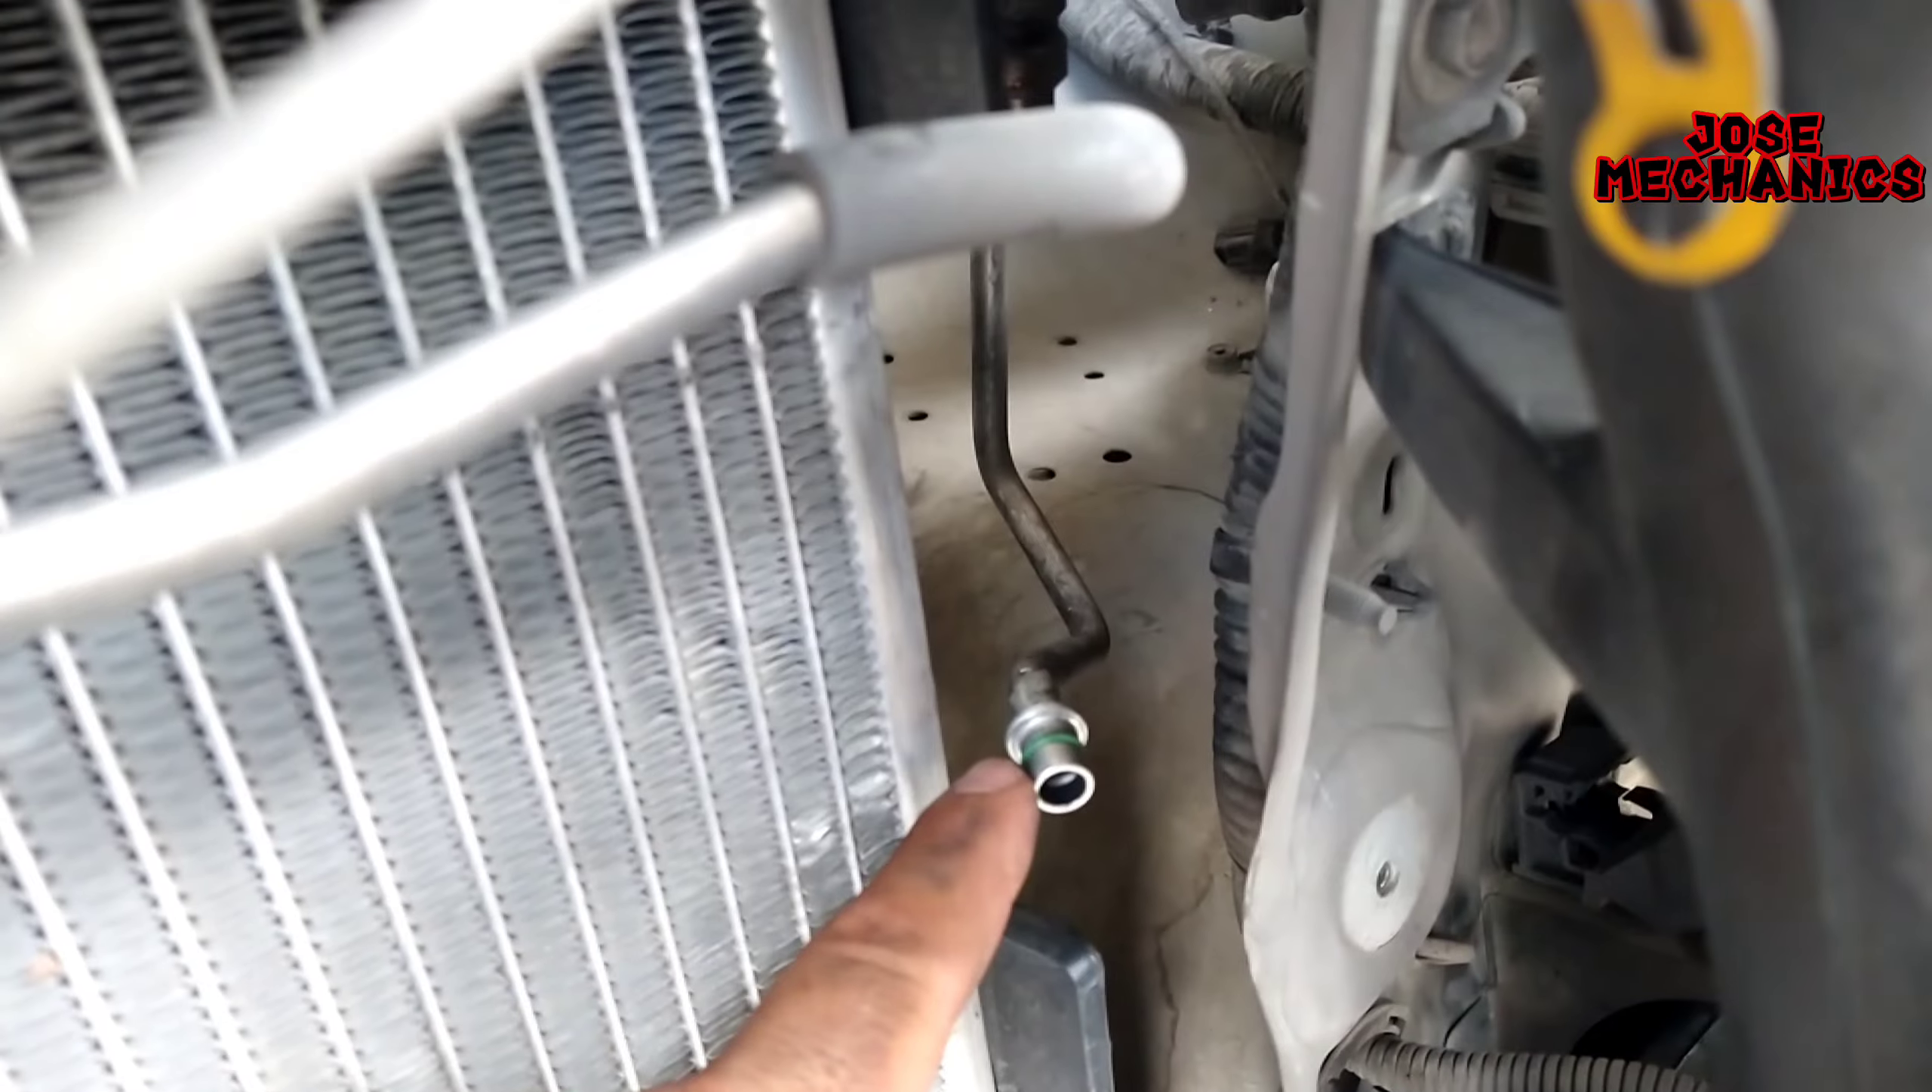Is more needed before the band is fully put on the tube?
No.